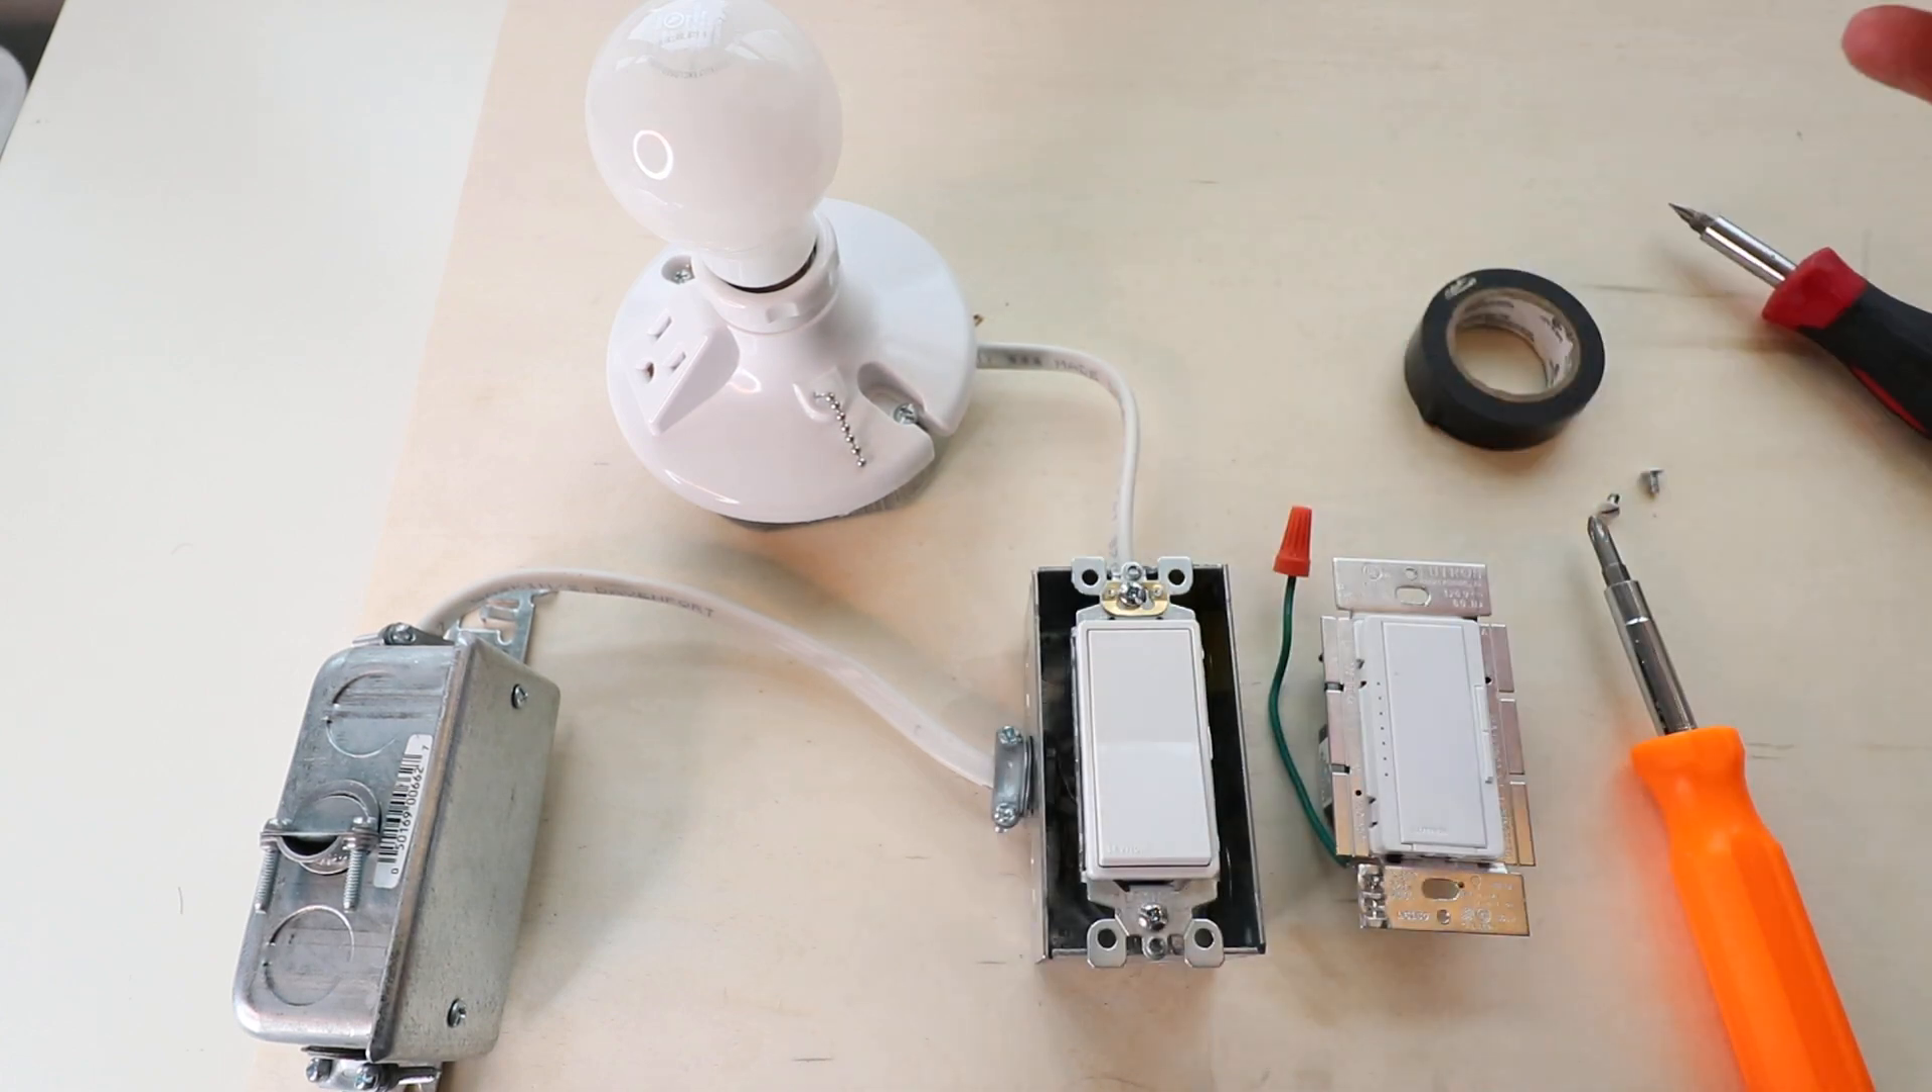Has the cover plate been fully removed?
Yes.